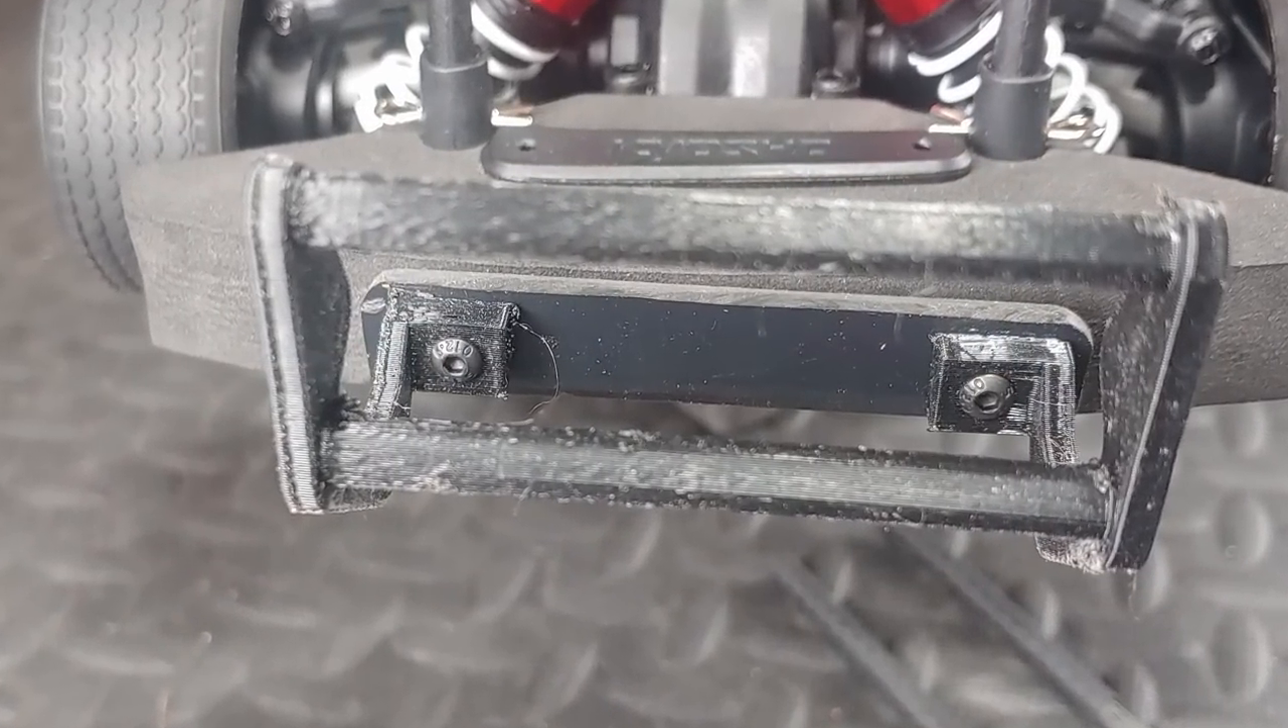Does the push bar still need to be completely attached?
No.